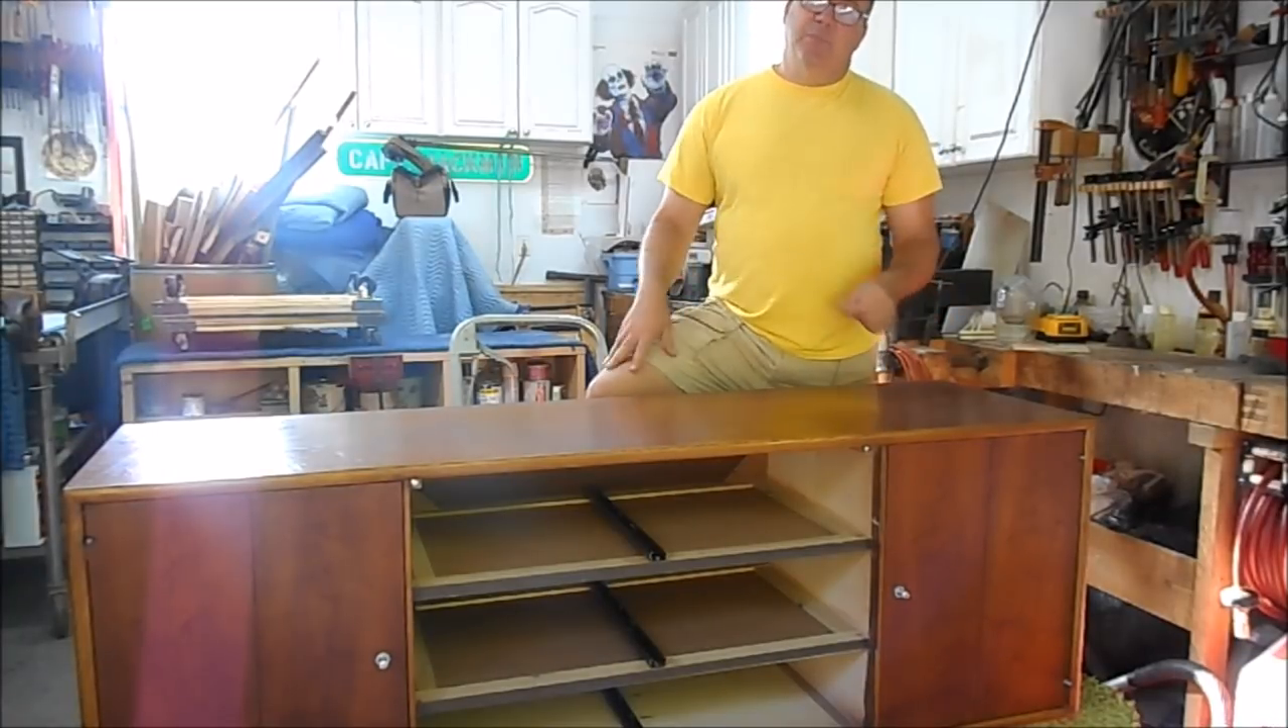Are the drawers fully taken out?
Yes.